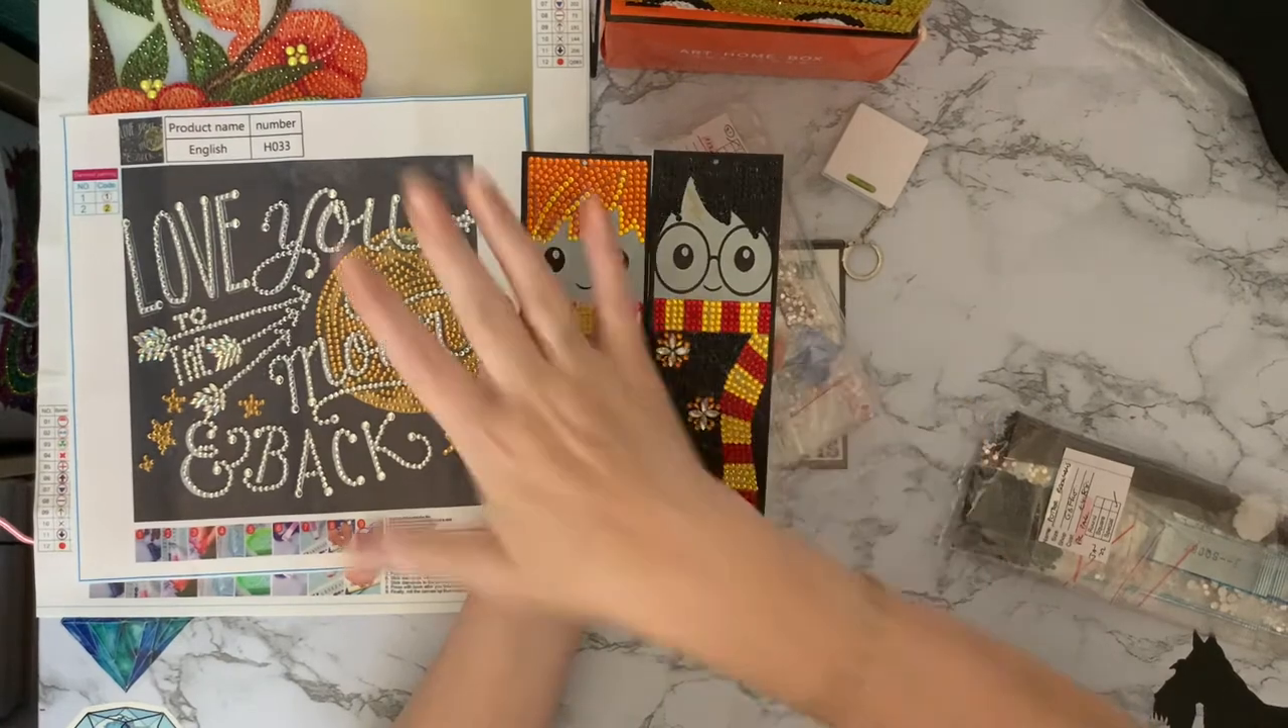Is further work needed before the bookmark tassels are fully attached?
Yes.